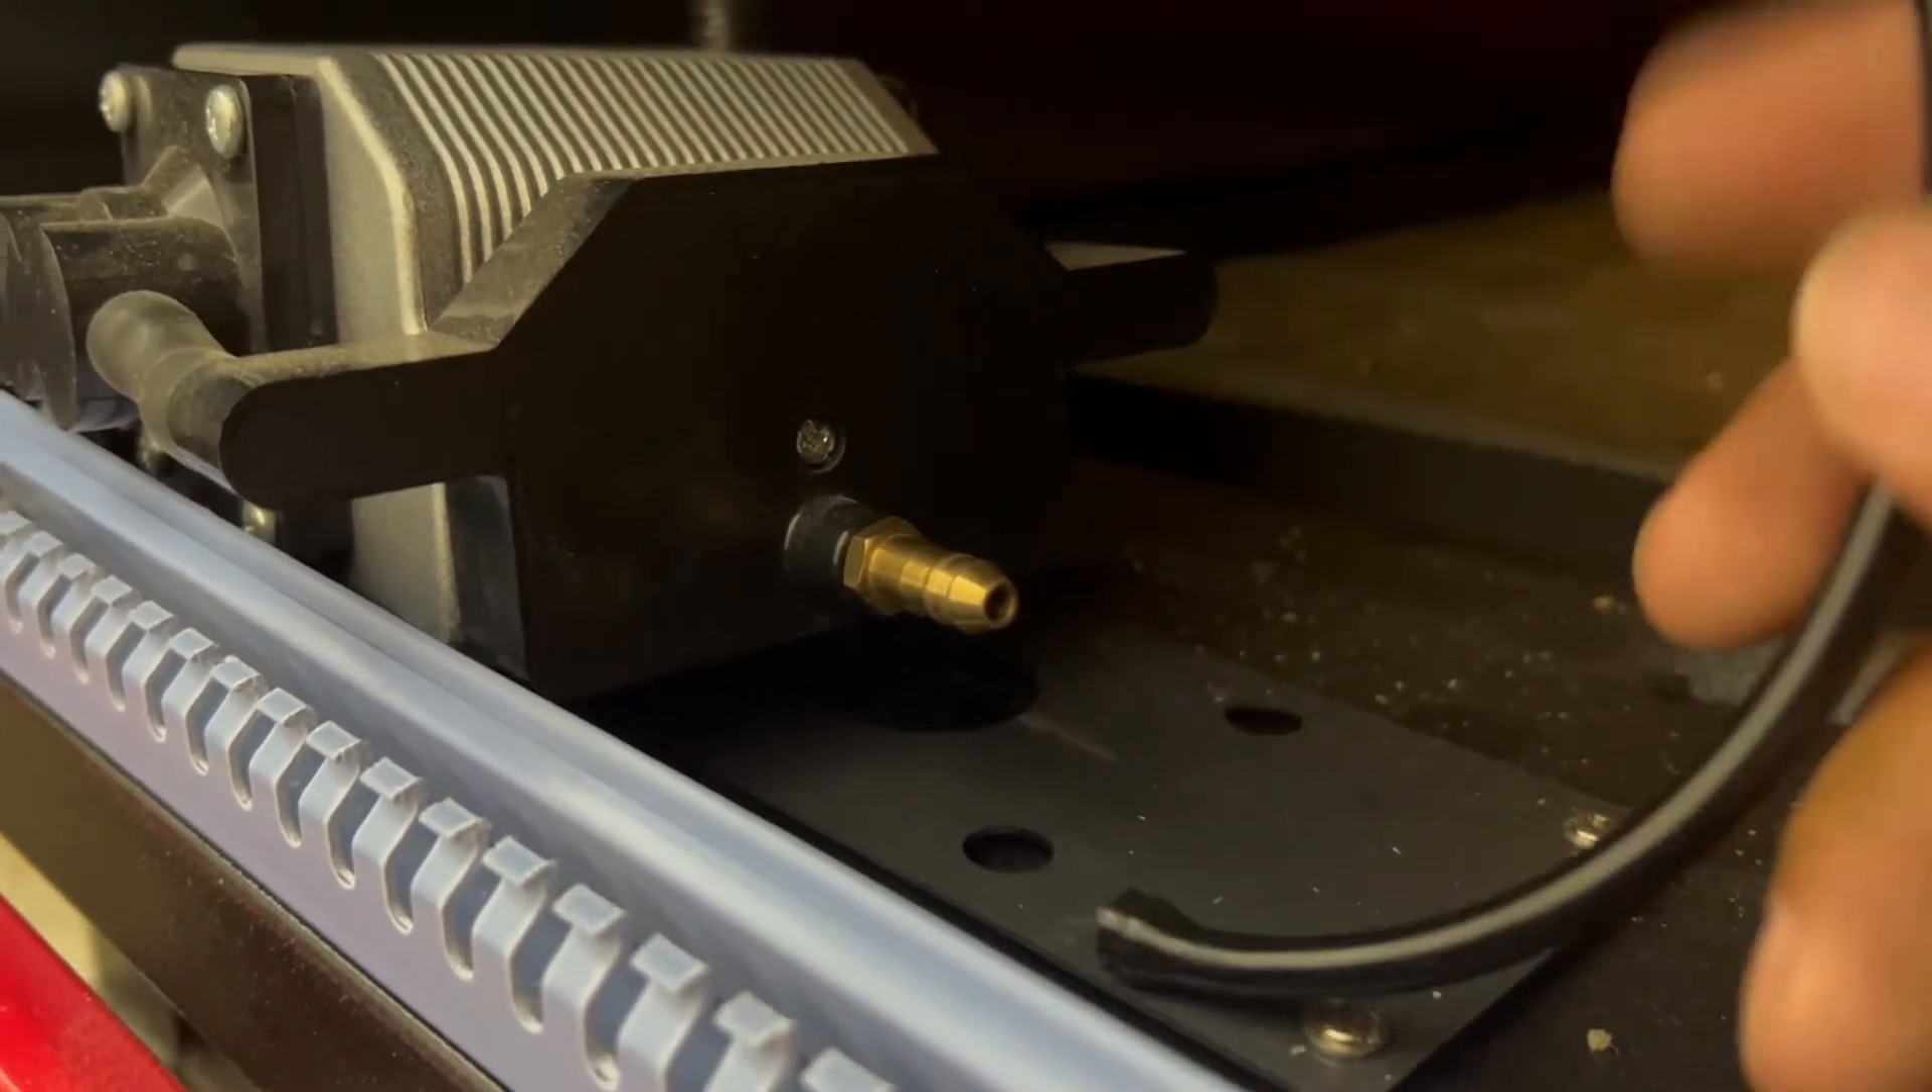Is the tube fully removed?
Yes.